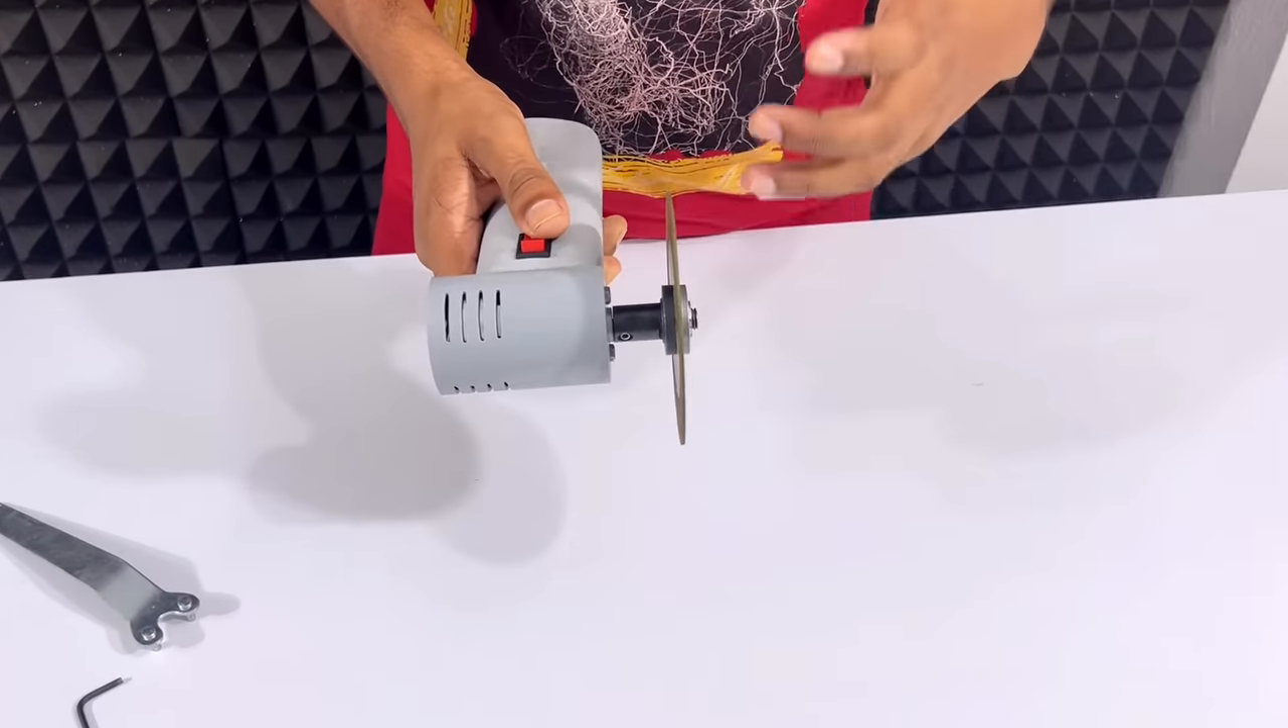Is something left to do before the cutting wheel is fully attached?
No.